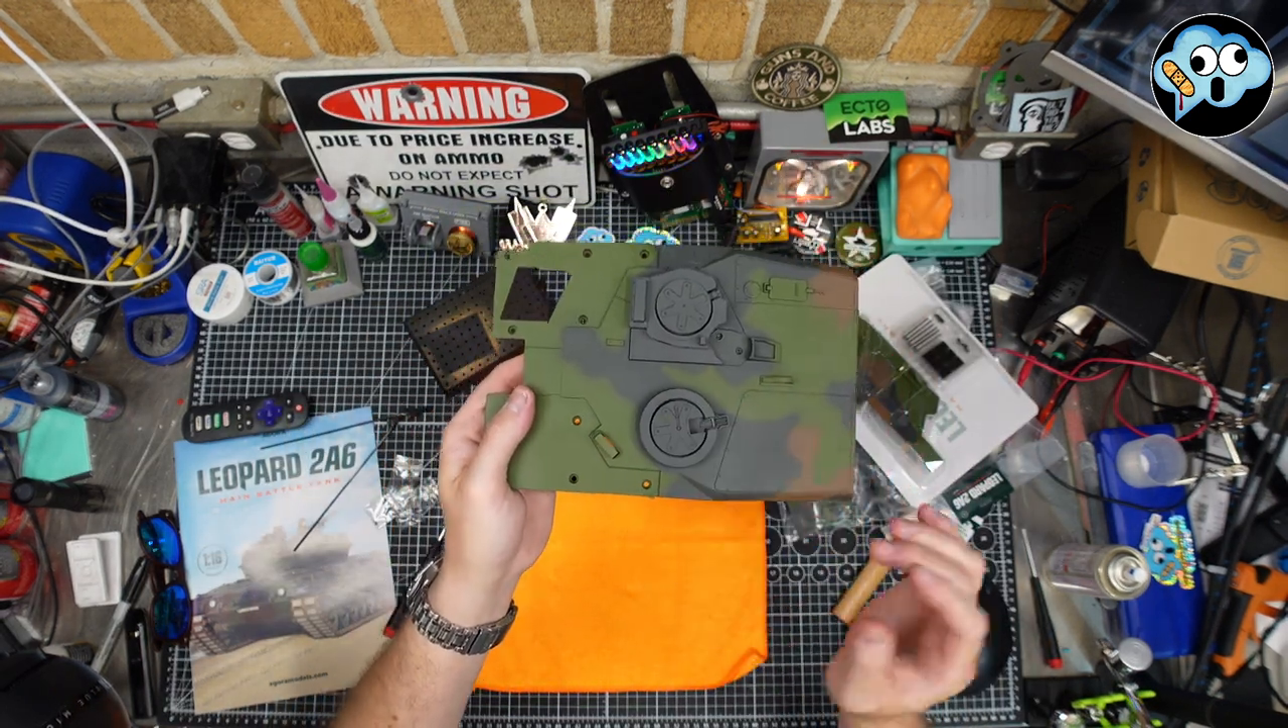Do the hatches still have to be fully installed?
No.